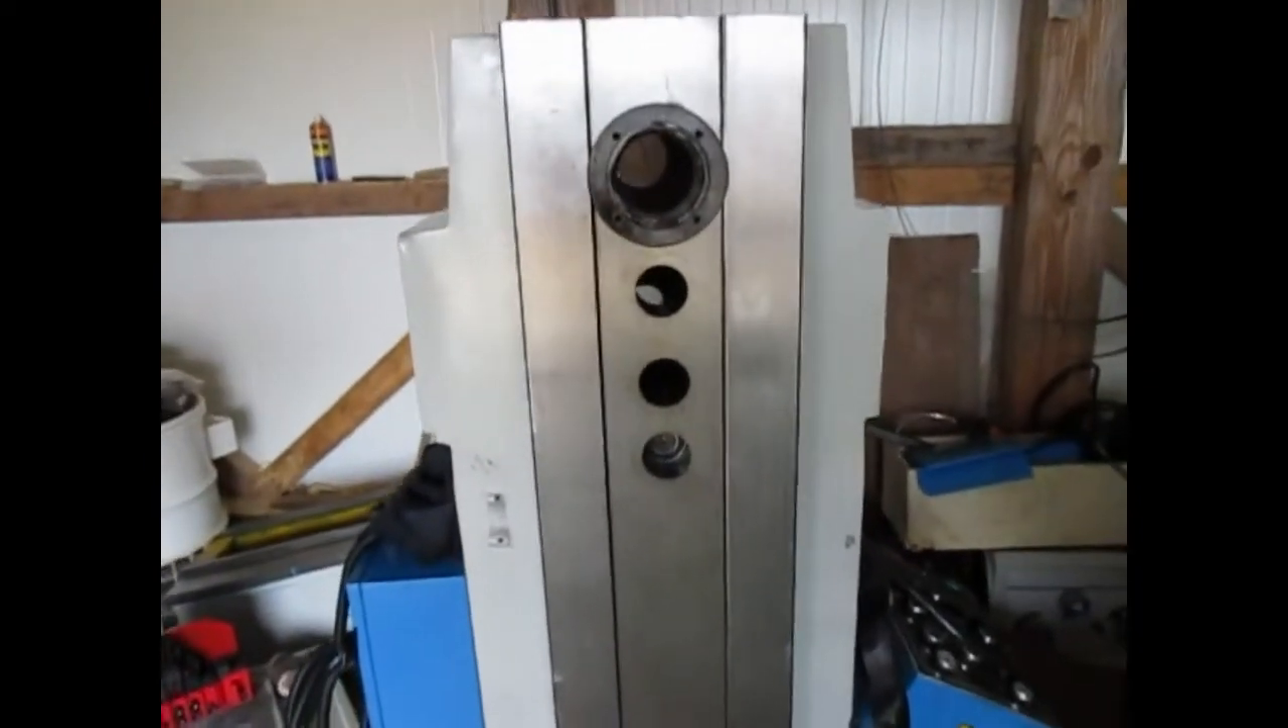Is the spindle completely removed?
Yes.